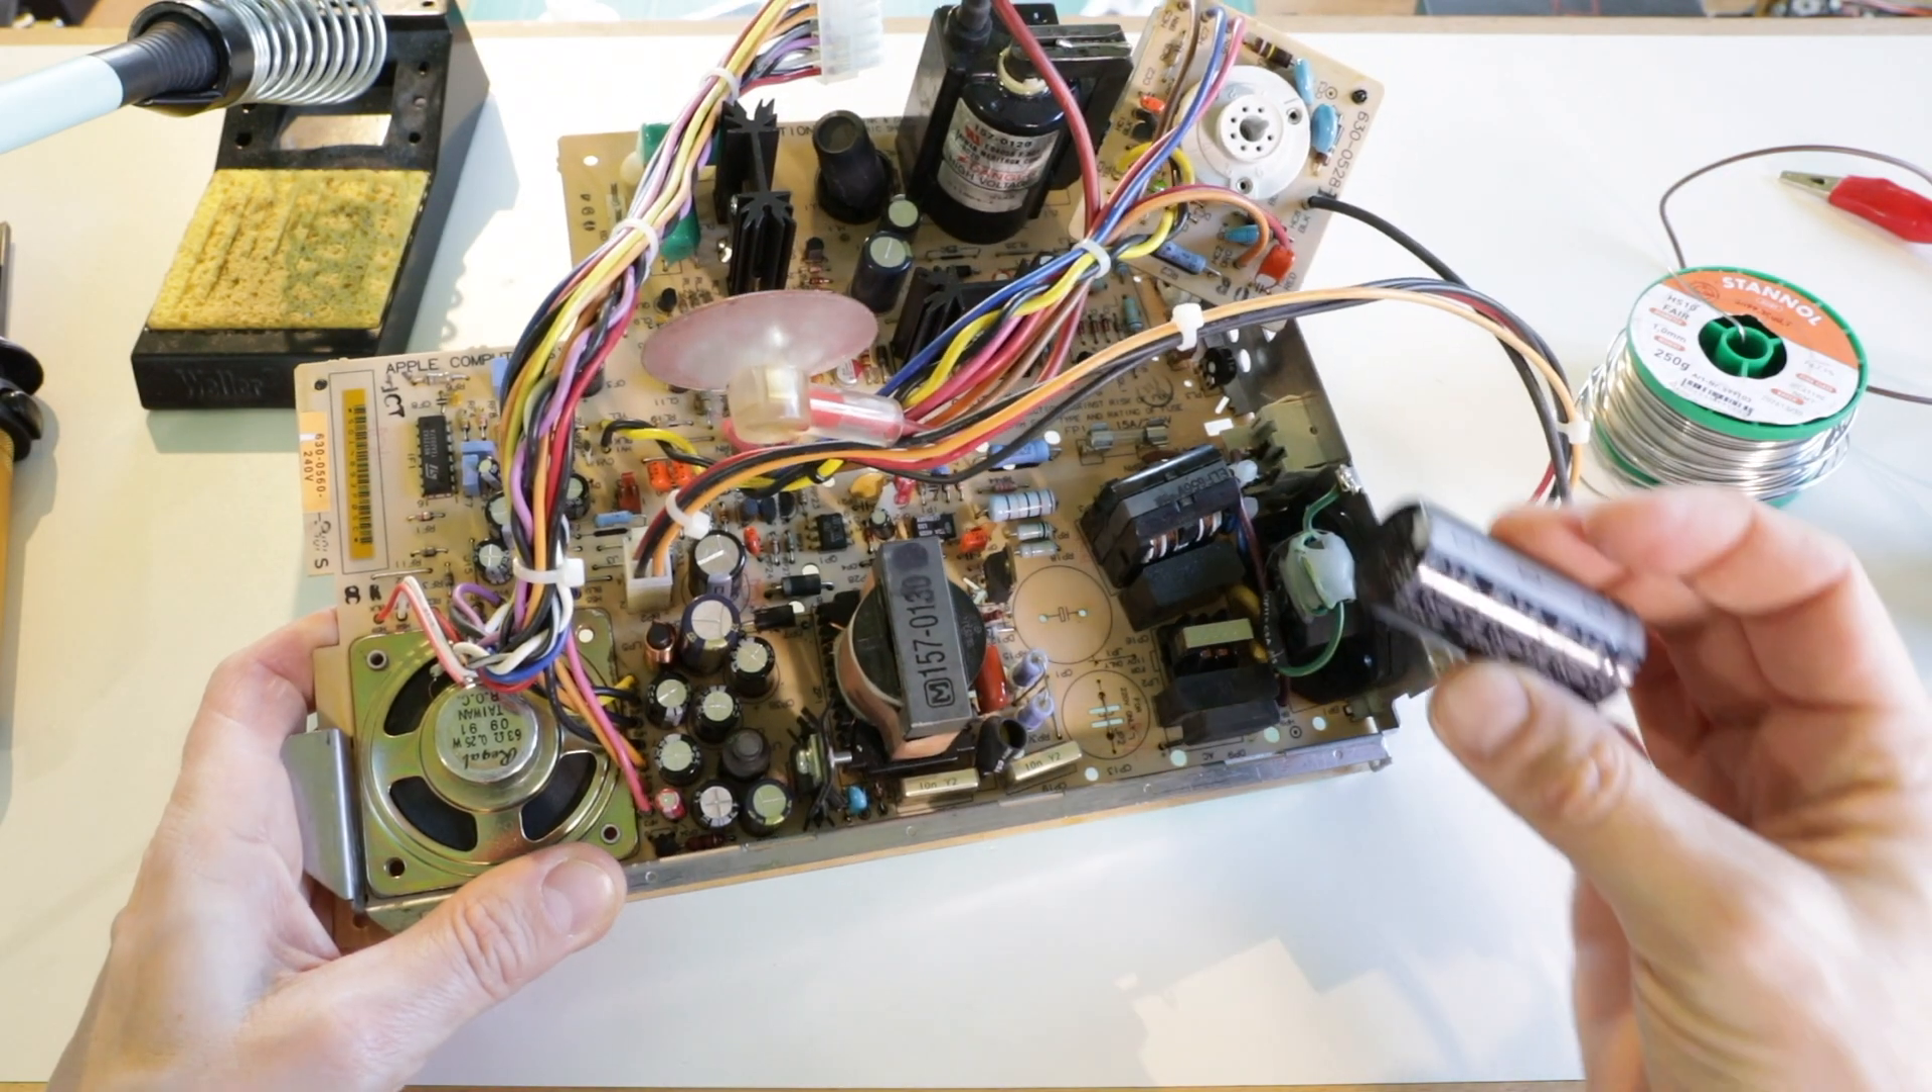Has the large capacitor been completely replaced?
No.